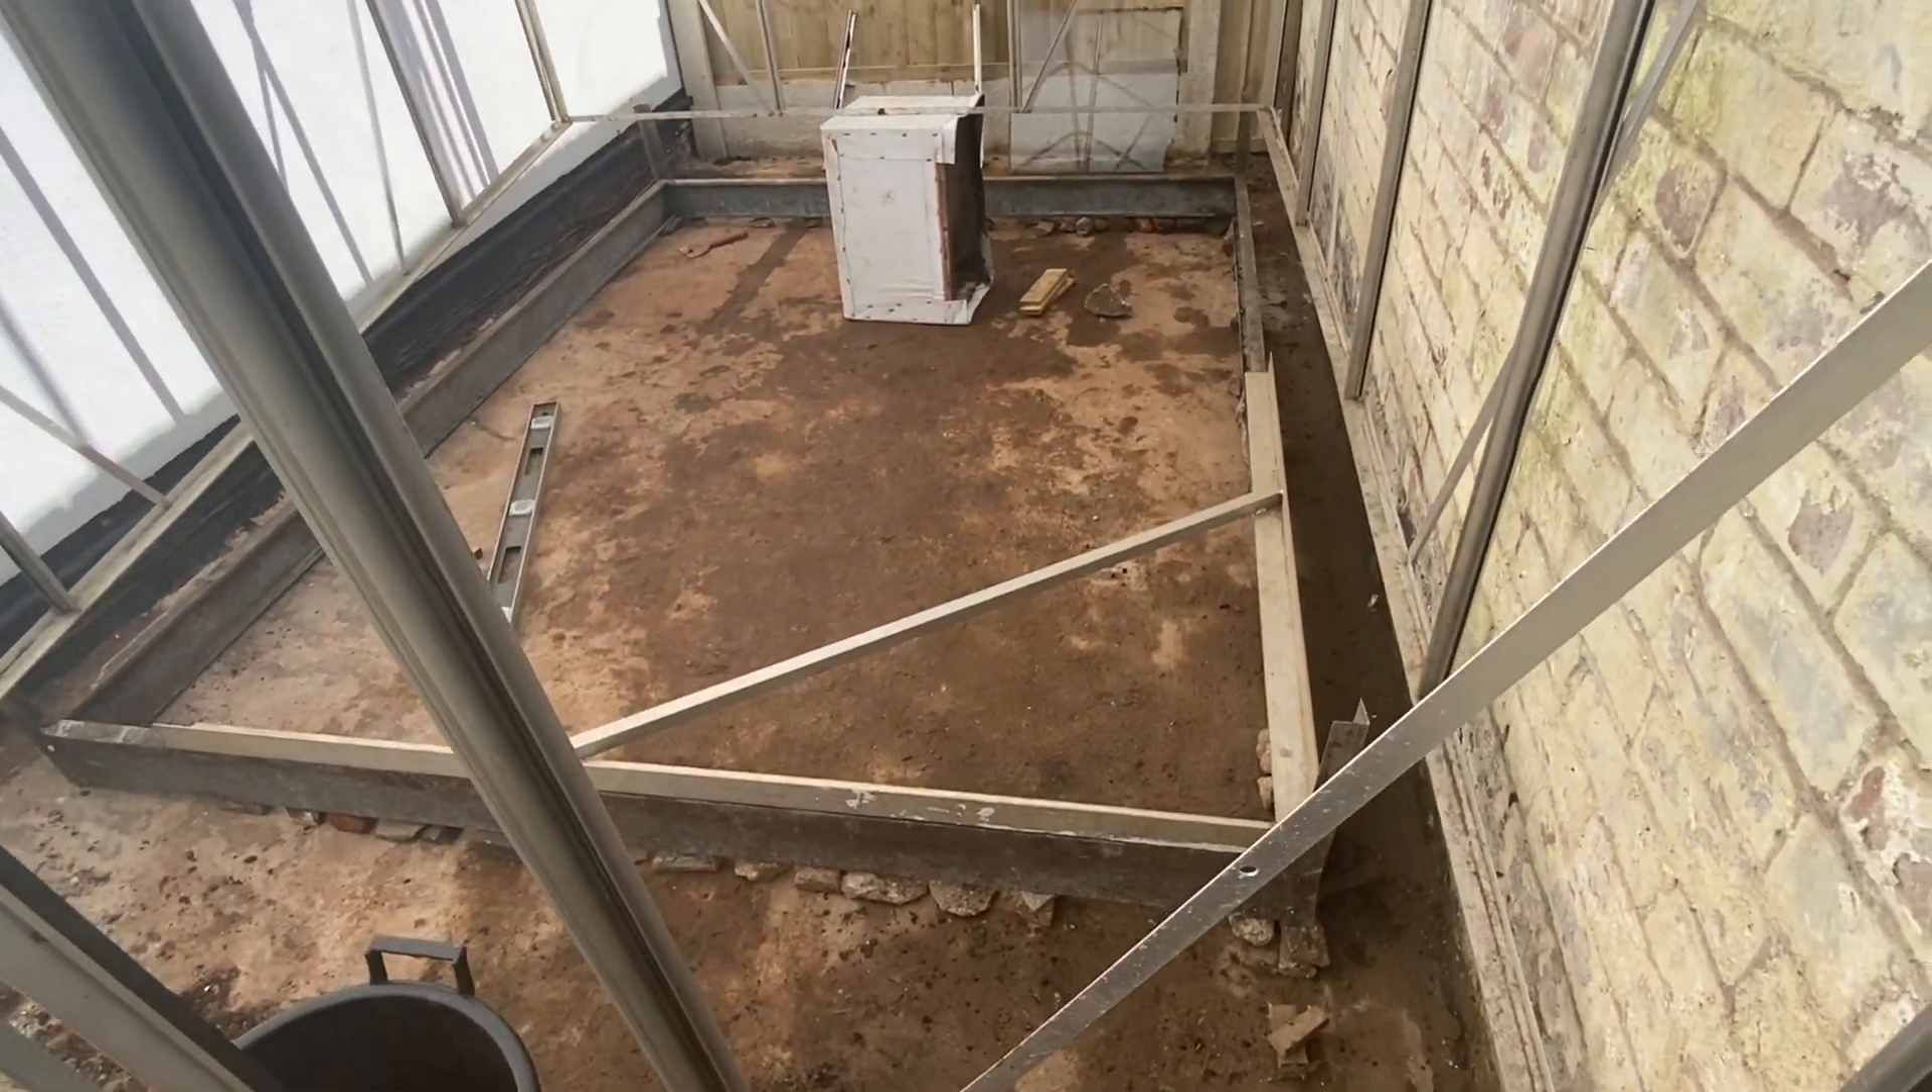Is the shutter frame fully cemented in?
No.